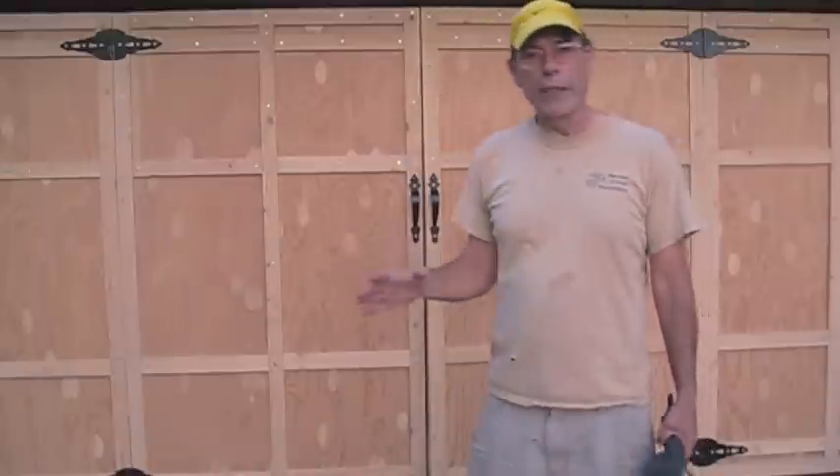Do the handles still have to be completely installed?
No.